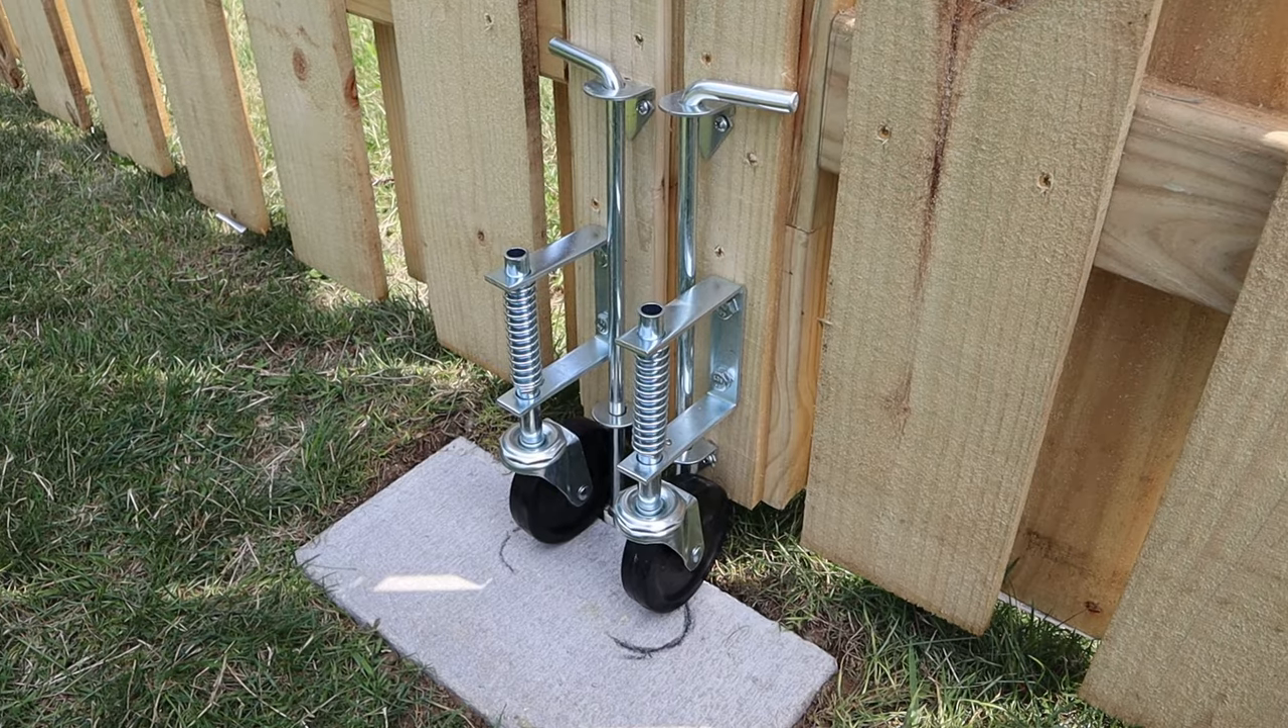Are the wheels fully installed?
Yes.